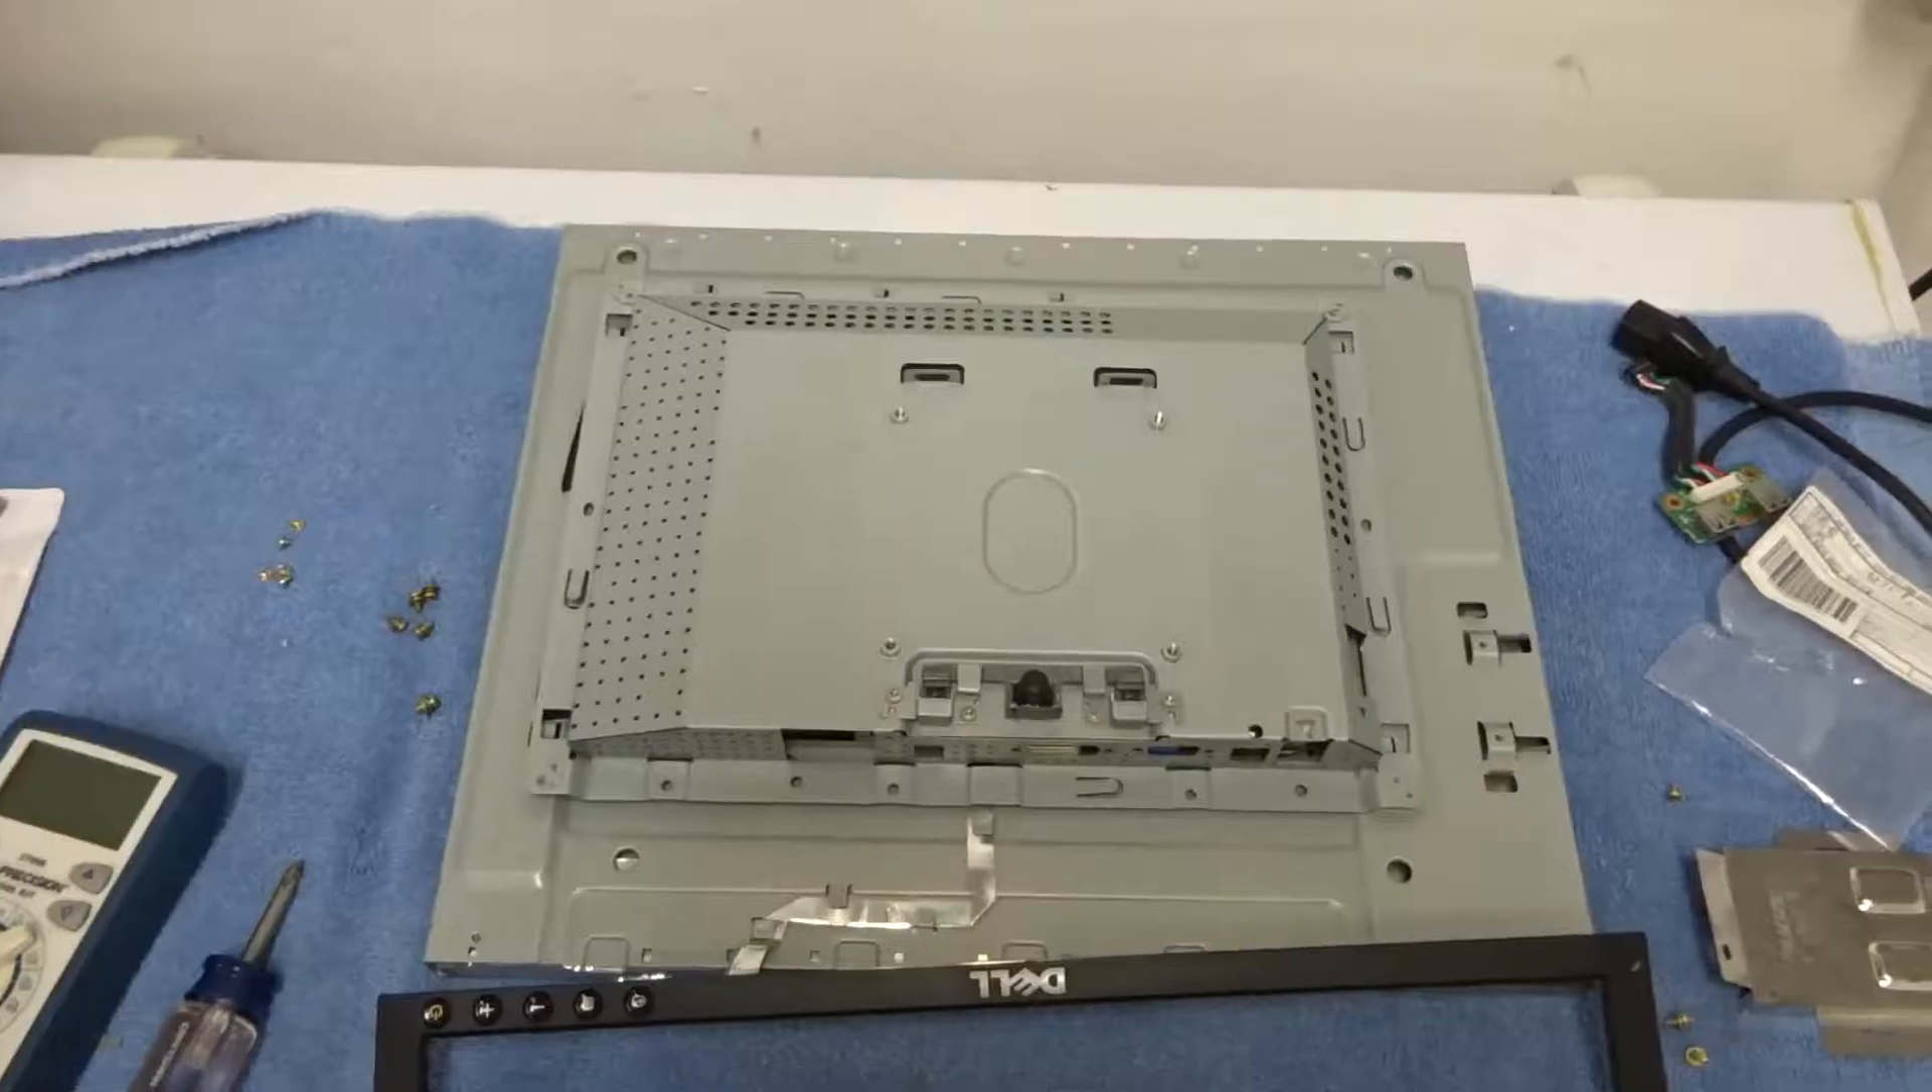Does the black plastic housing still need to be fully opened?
No.